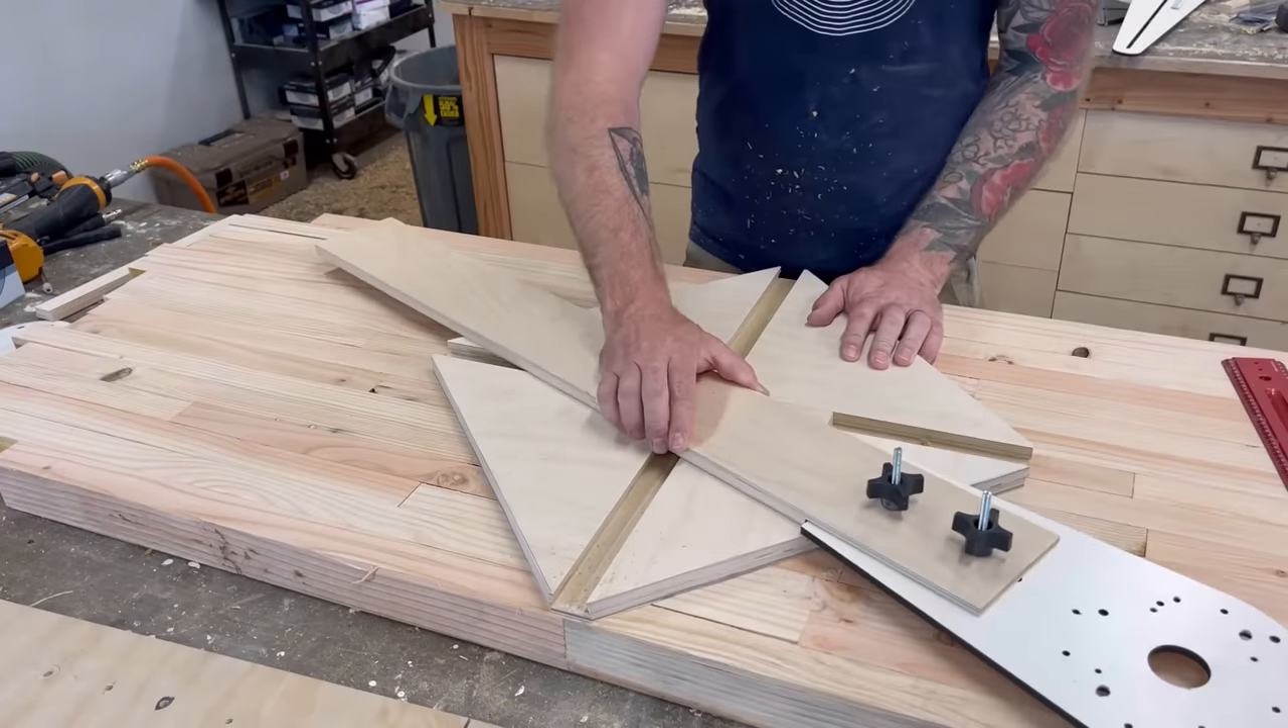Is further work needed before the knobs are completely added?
No.